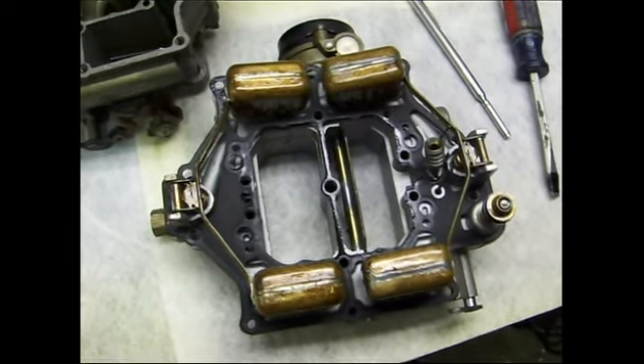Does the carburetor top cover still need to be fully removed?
No.